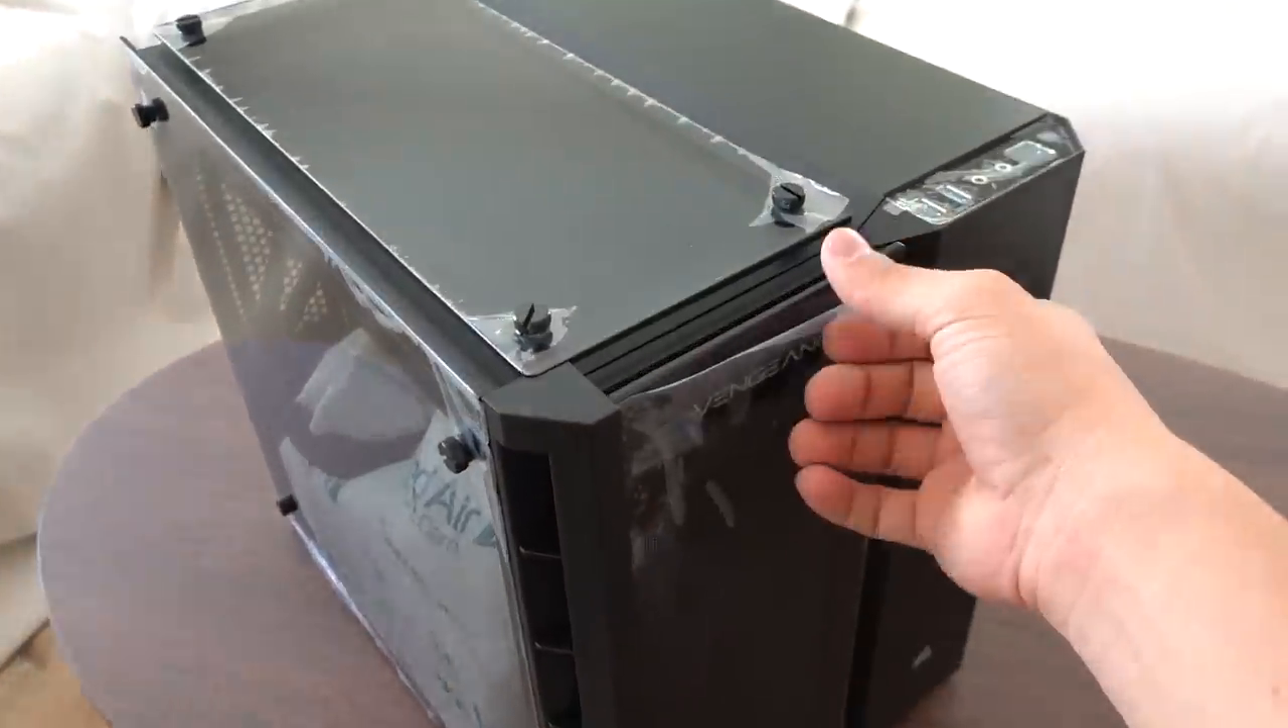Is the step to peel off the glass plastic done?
No.